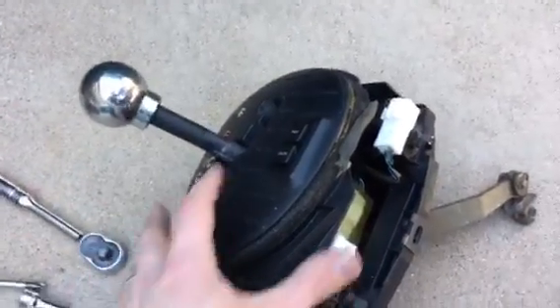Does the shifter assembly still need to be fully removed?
No.